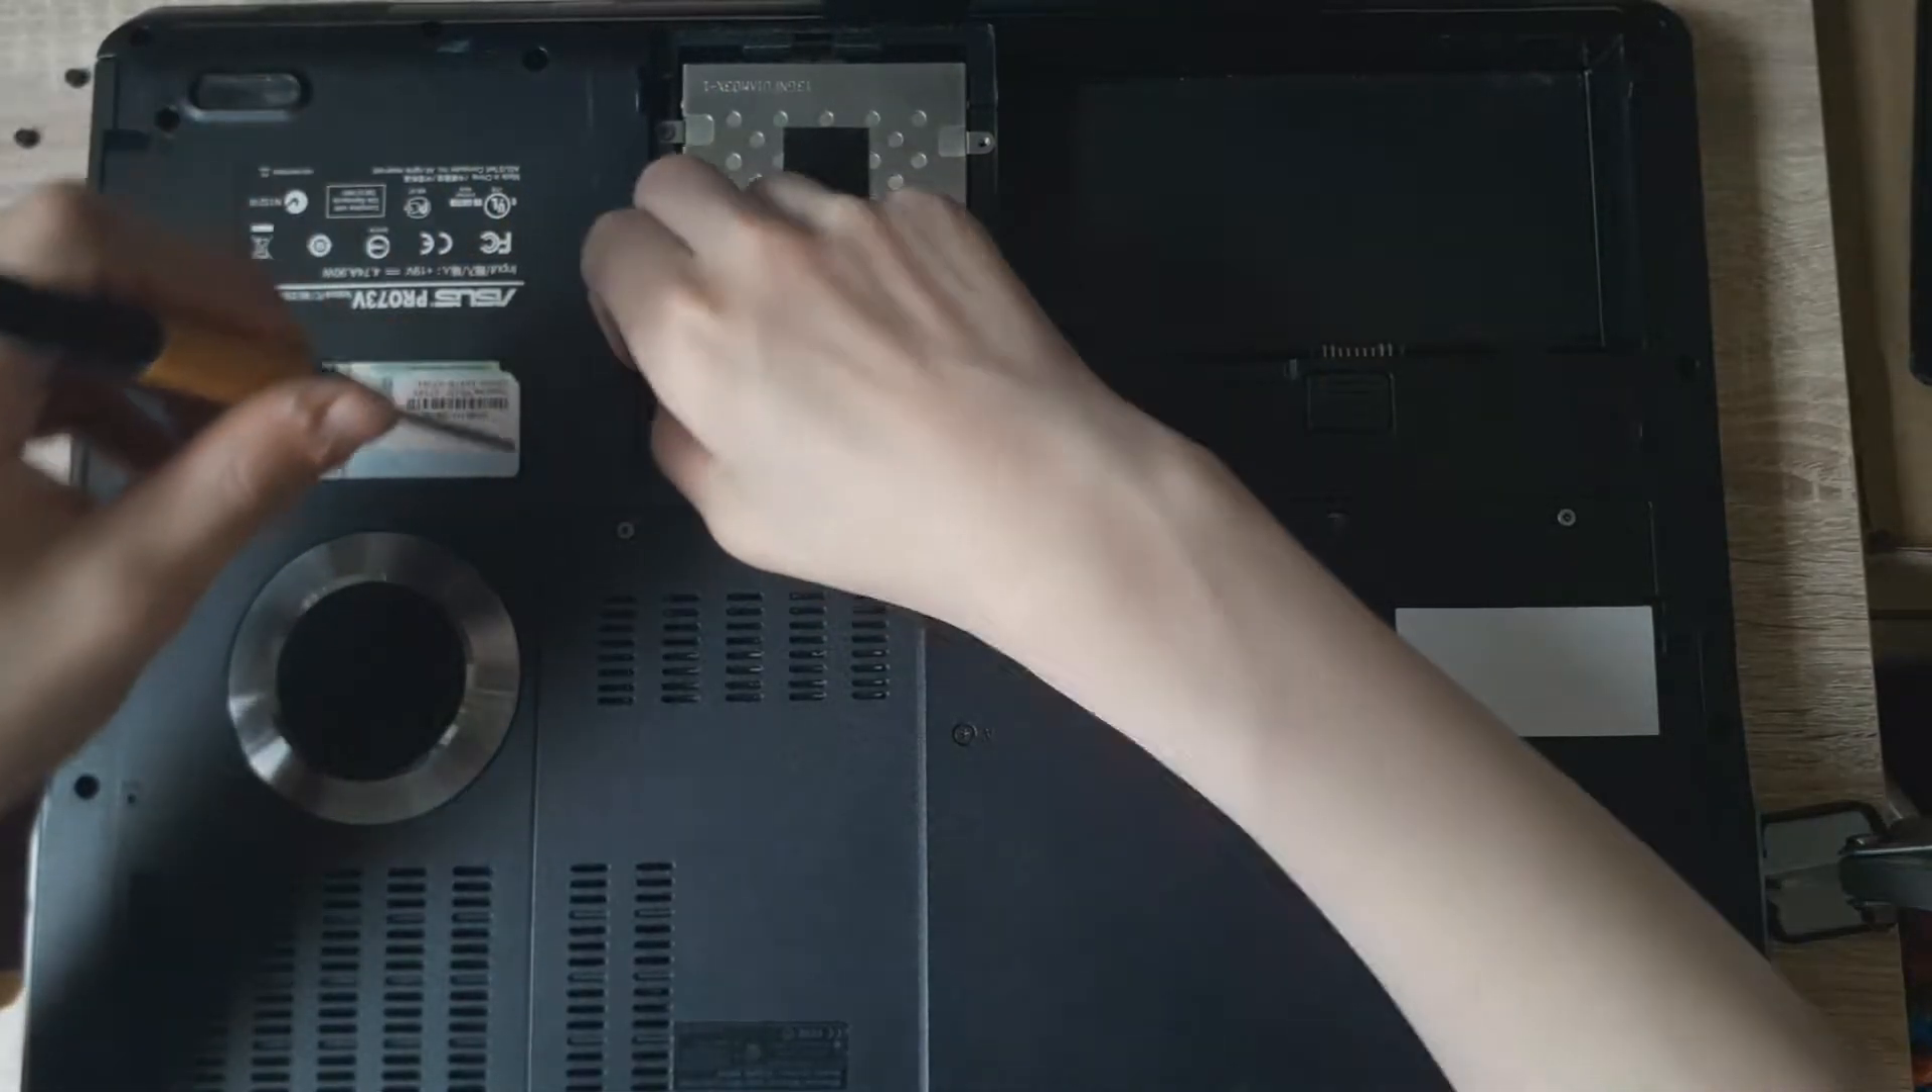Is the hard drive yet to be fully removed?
Yes.